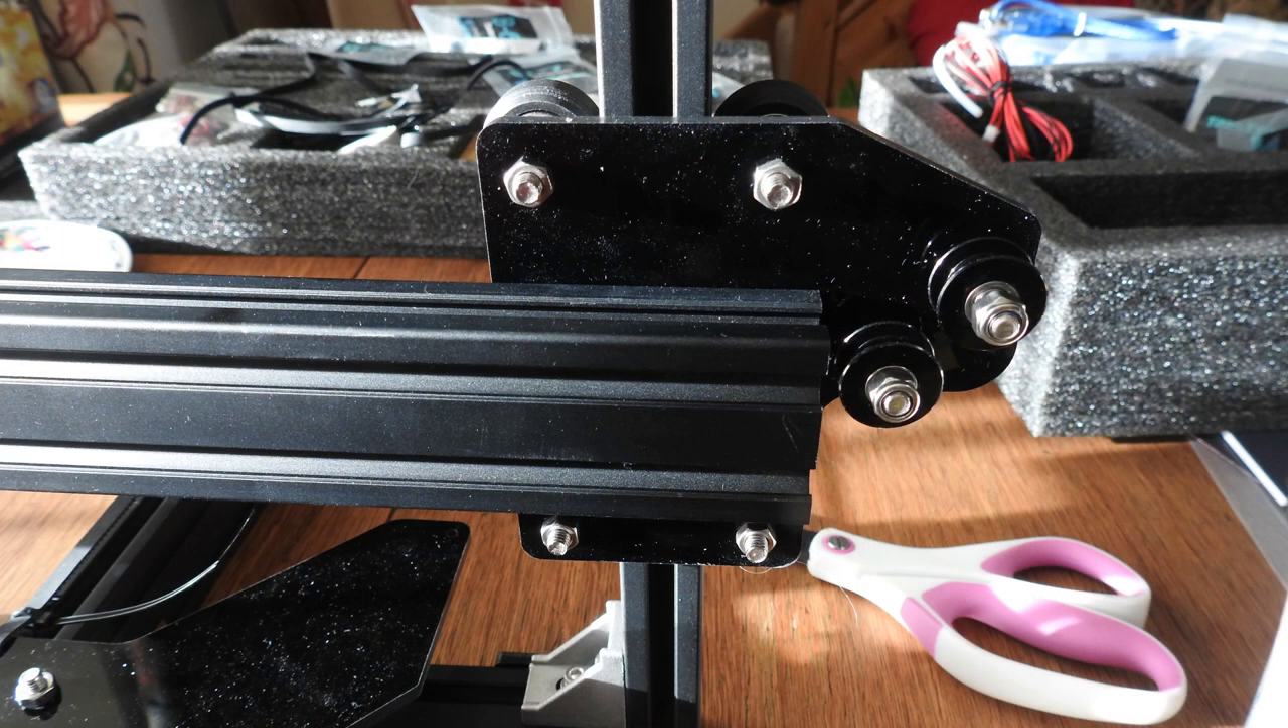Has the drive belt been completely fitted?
No.